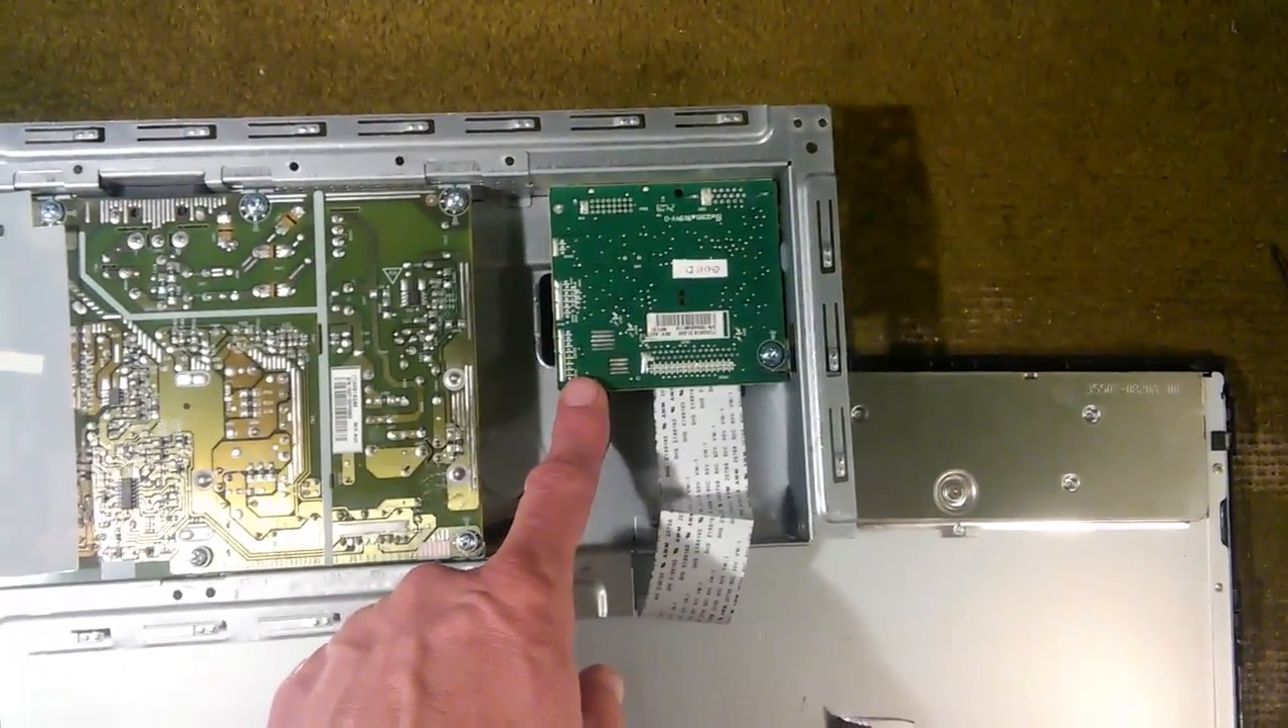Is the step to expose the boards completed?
Yes.